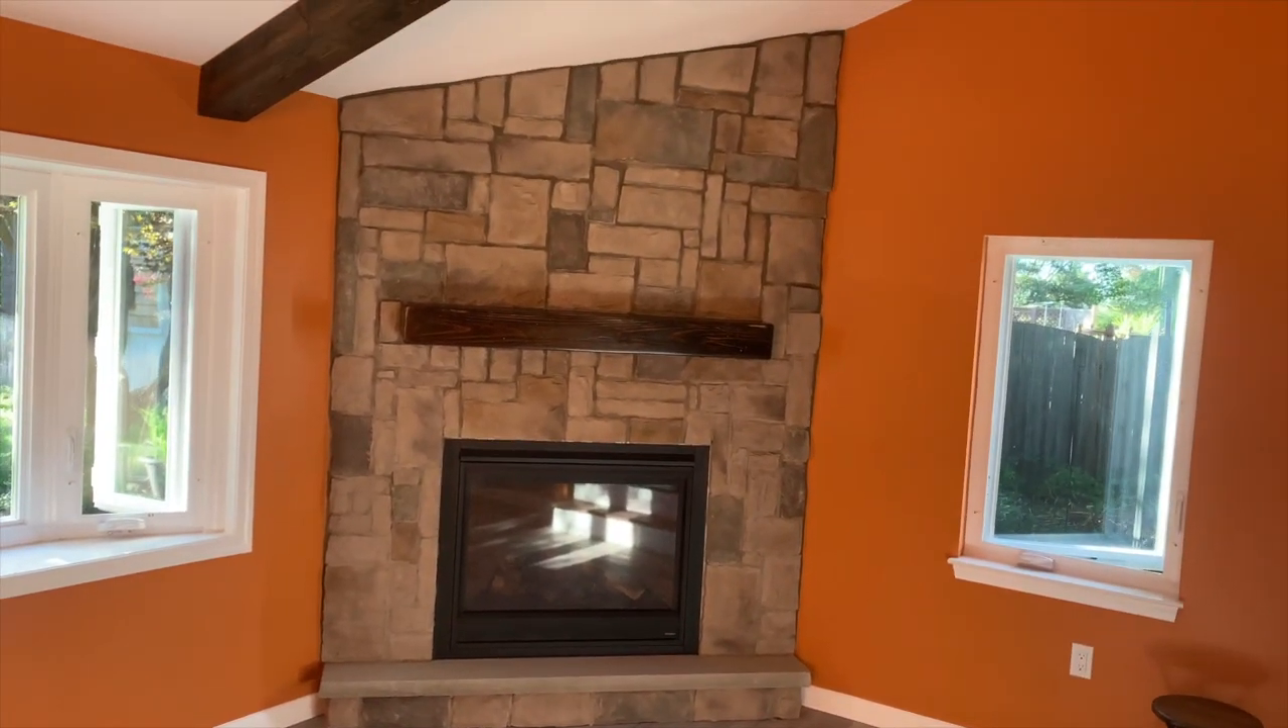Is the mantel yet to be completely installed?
No.